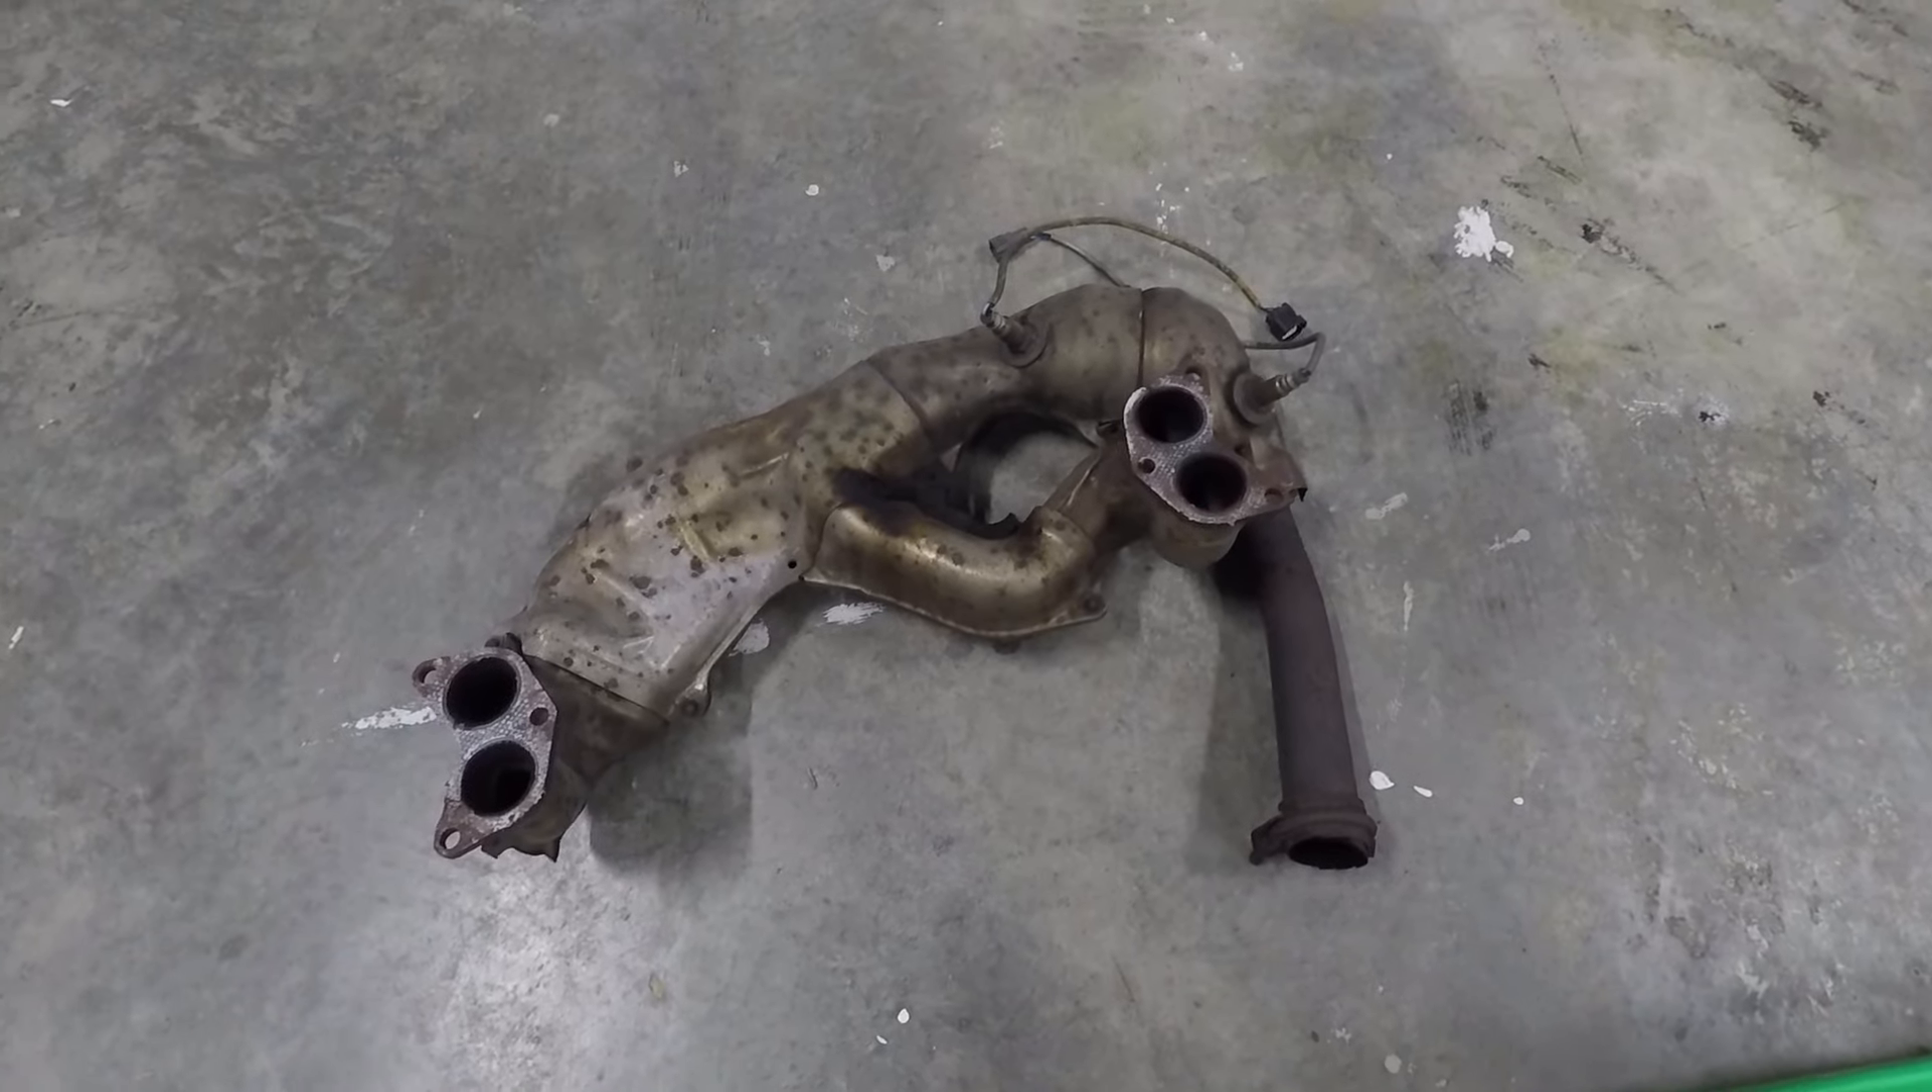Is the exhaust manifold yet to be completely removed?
No.